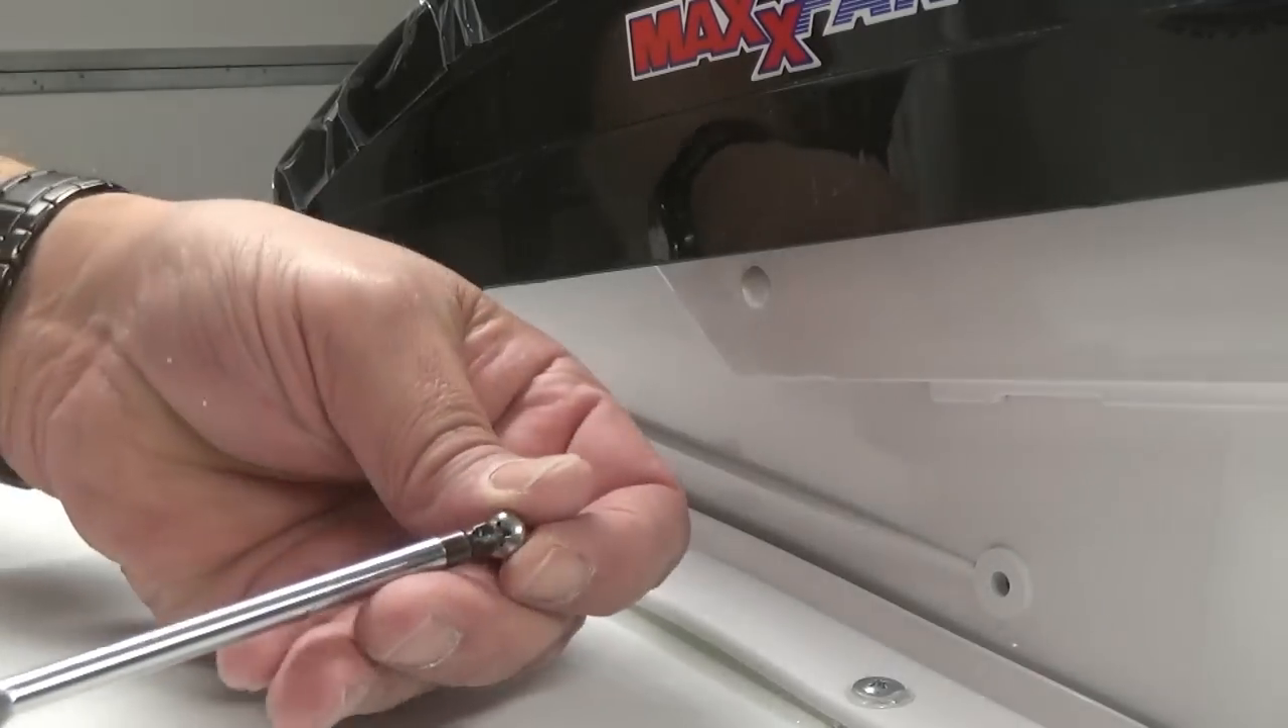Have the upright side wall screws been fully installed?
No.